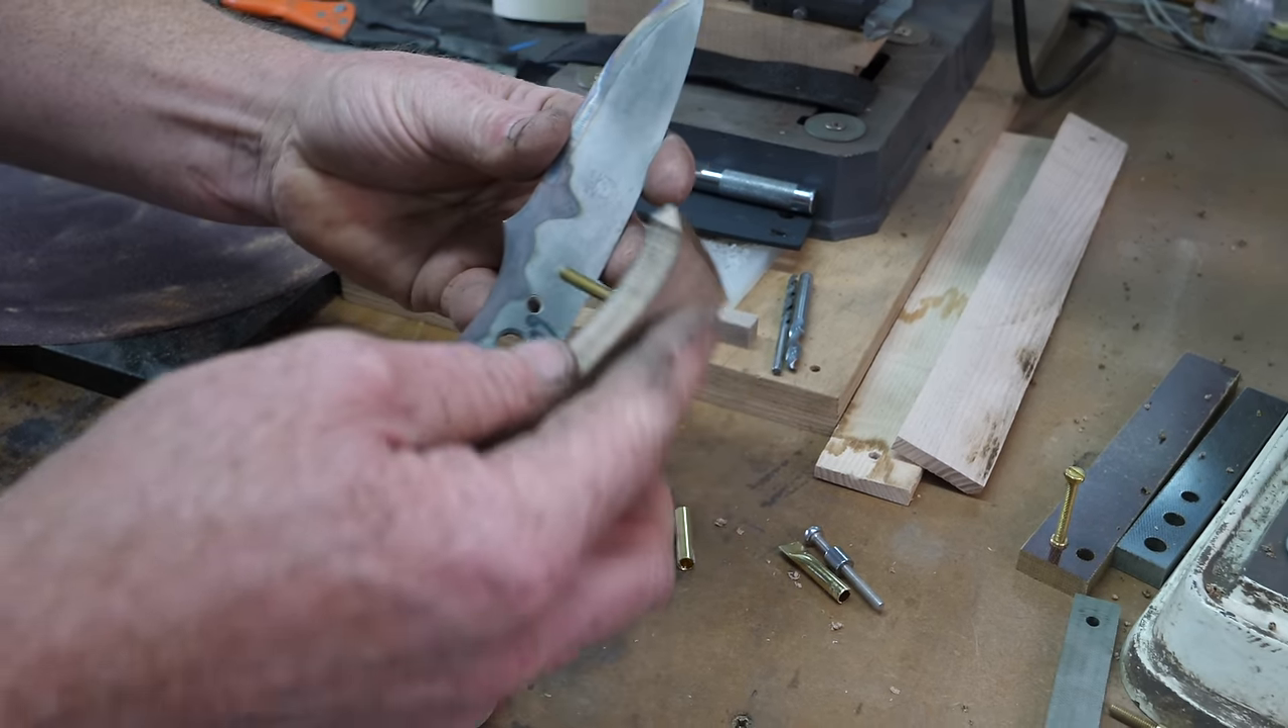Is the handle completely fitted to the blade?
No.